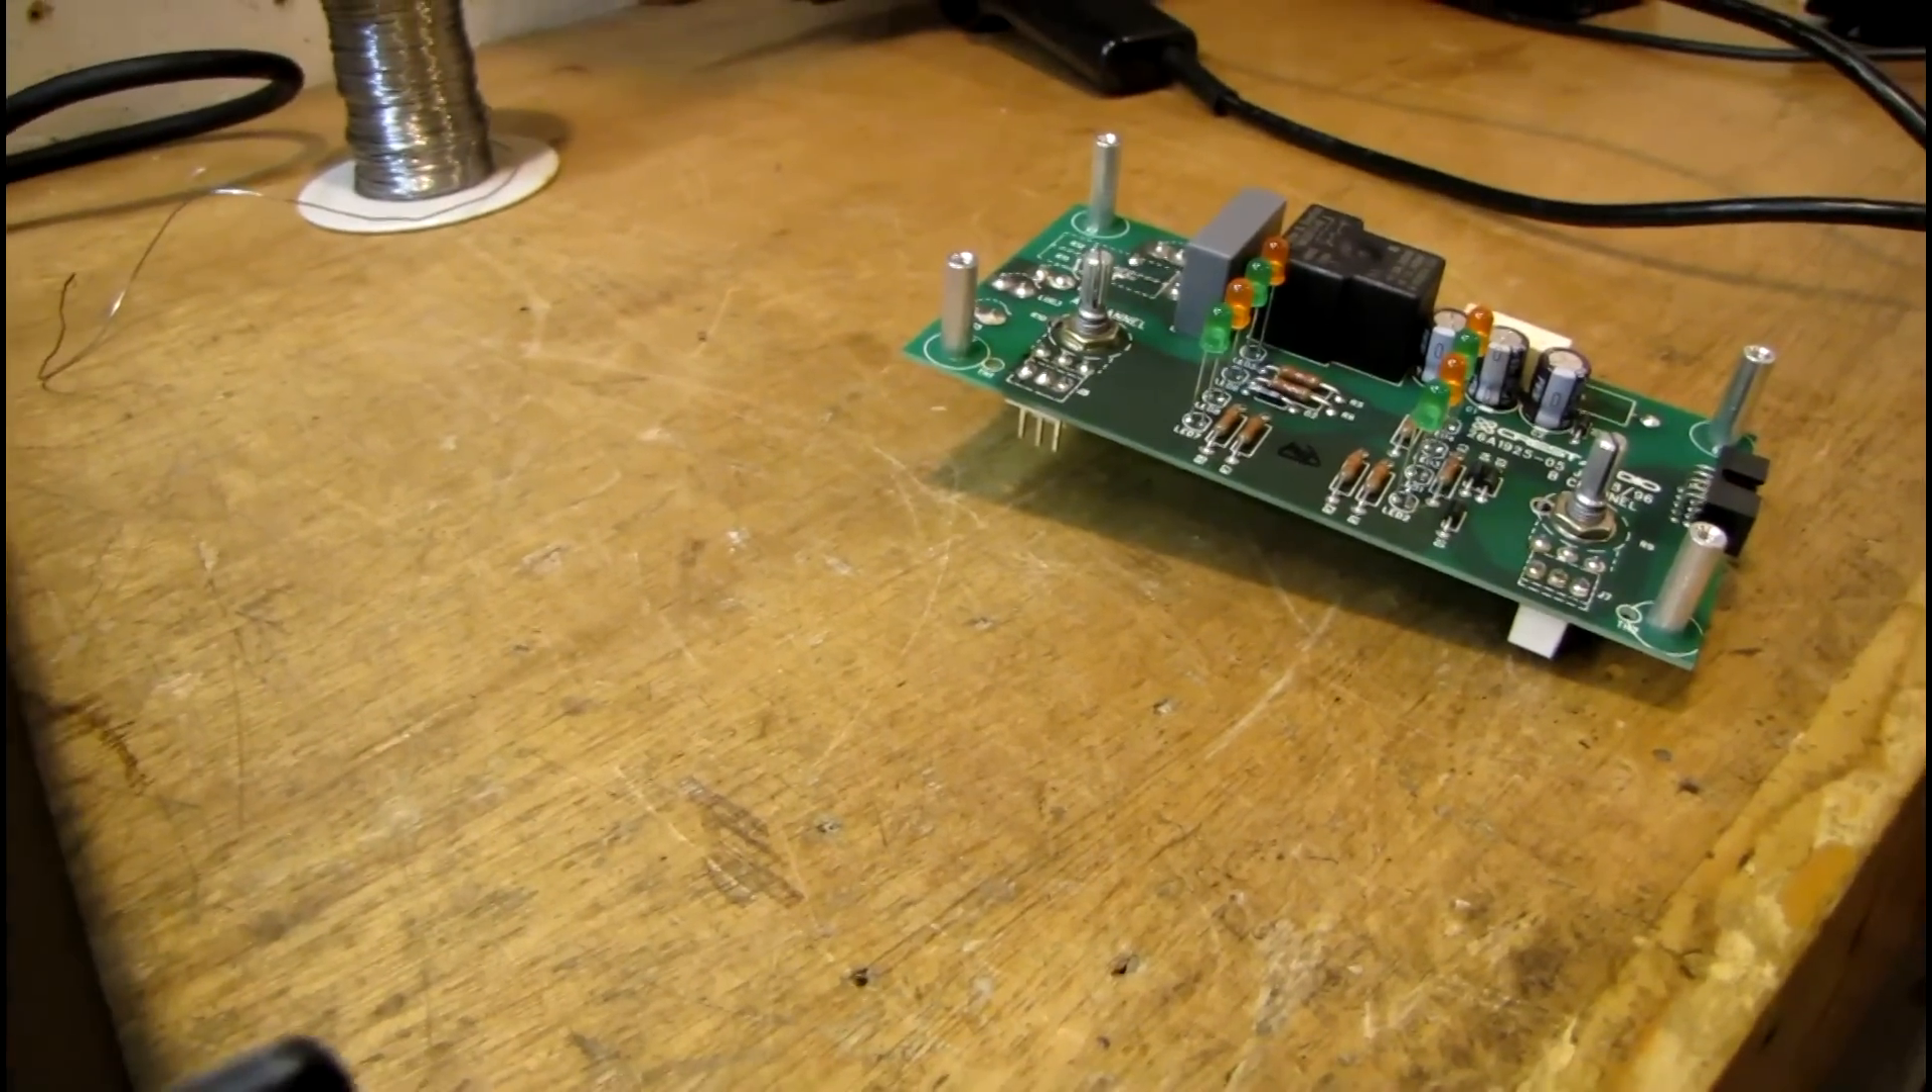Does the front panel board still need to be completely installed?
Yes.